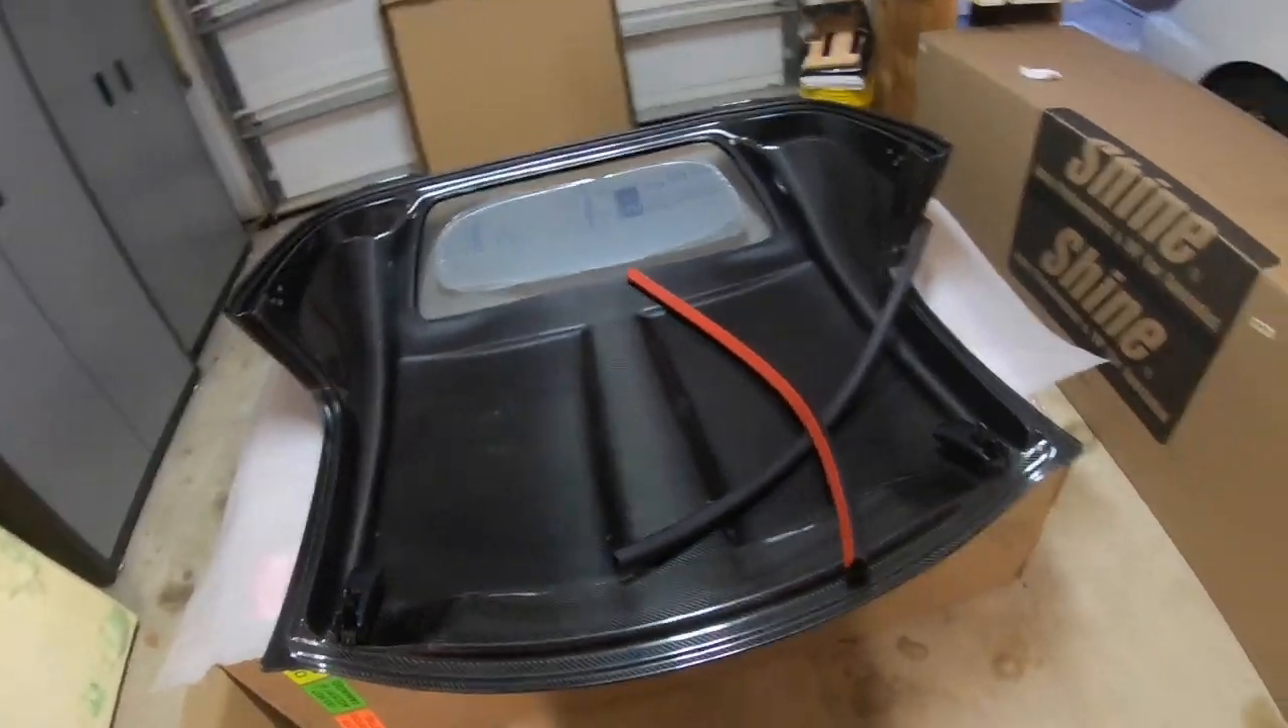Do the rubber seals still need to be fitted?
Yes.